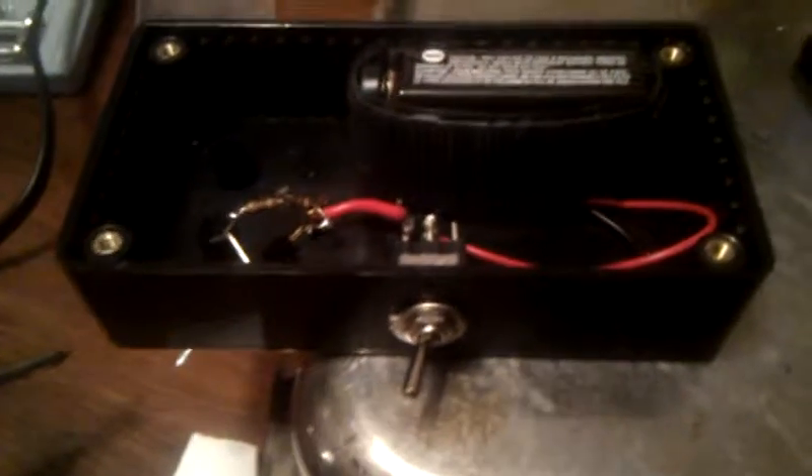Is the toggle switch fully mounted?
Yes.